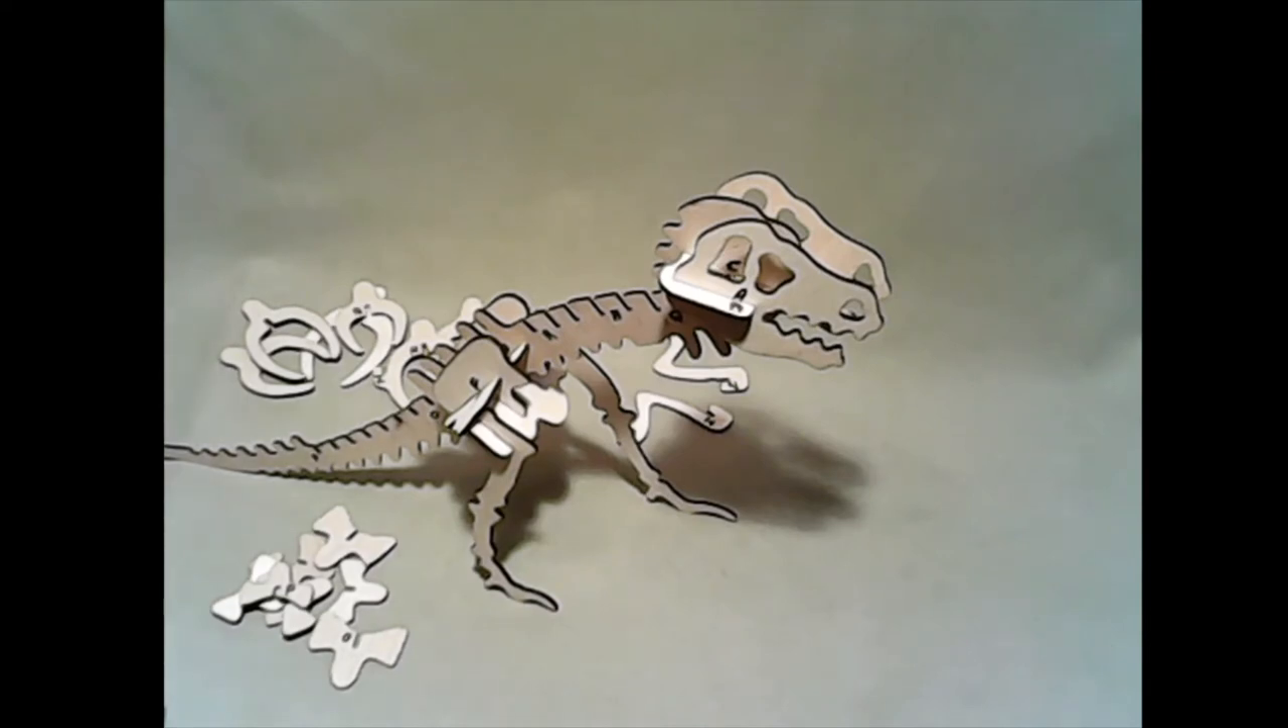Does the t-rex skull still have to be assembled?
No.